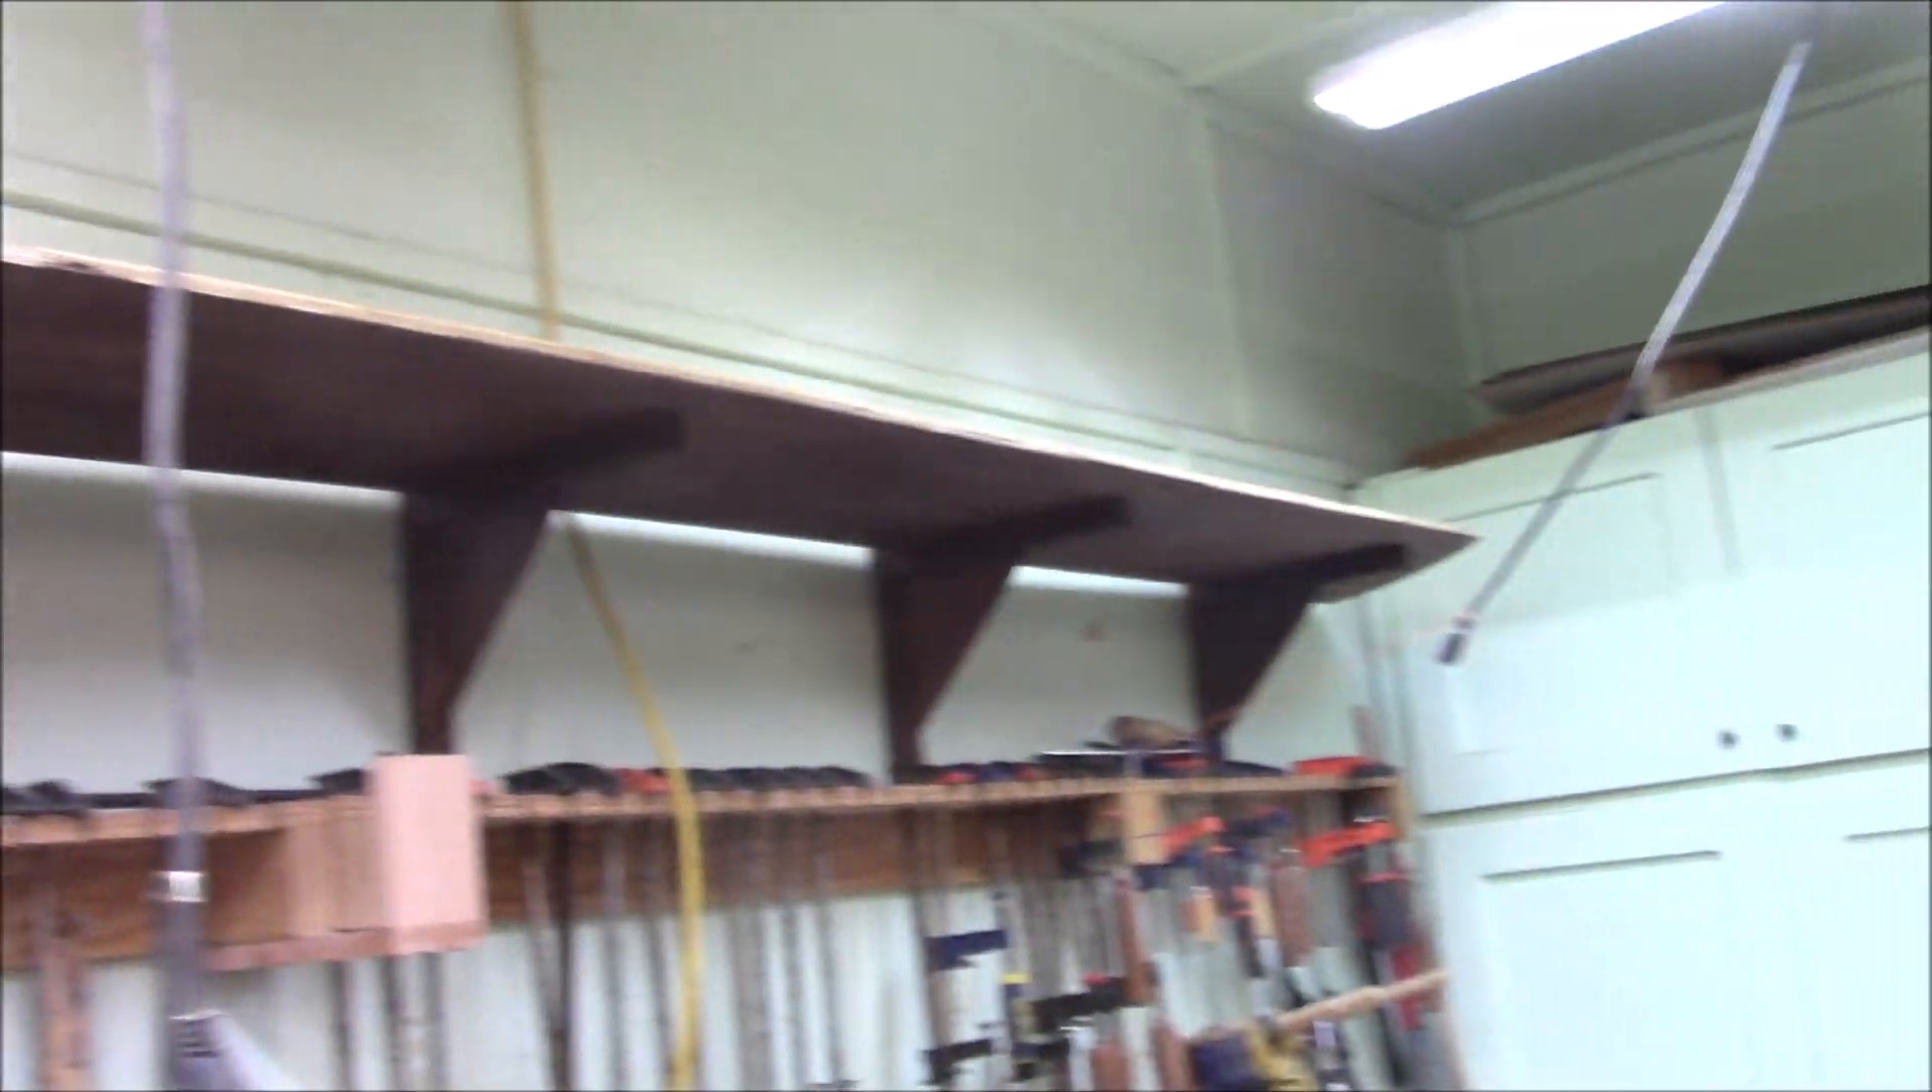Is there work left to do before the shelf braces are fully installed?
No.